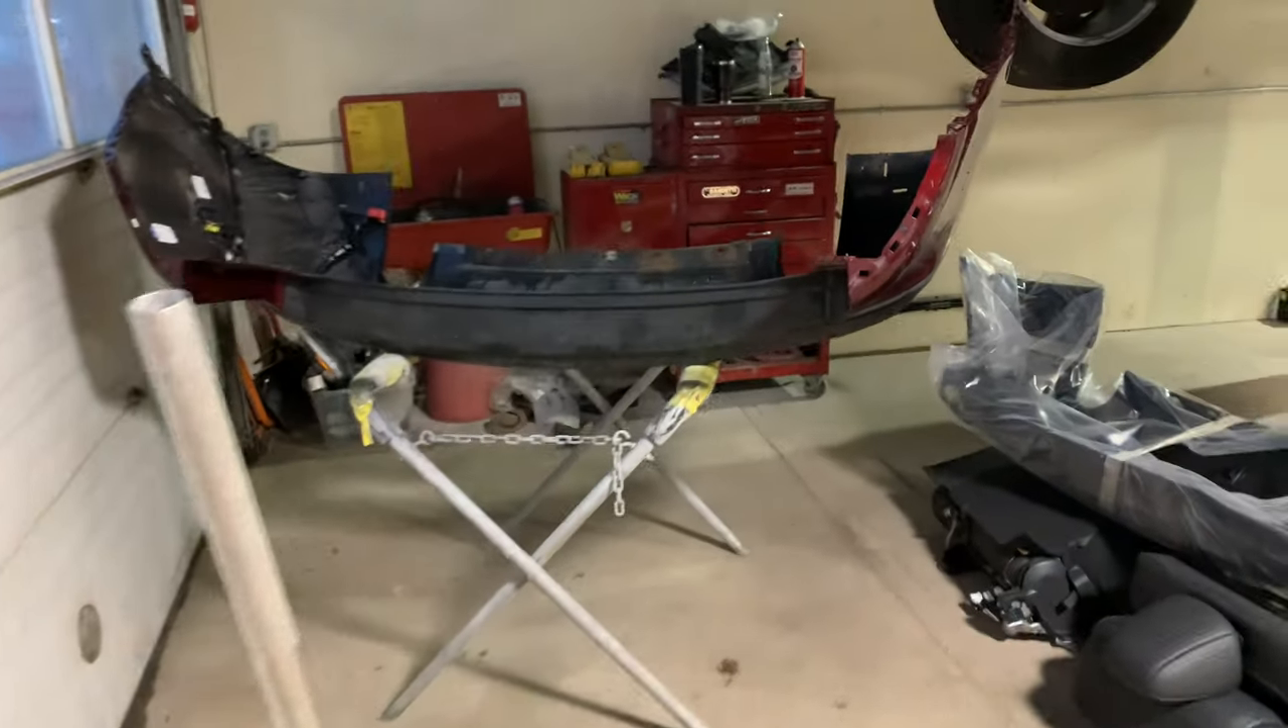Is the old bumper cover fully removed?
Yes.